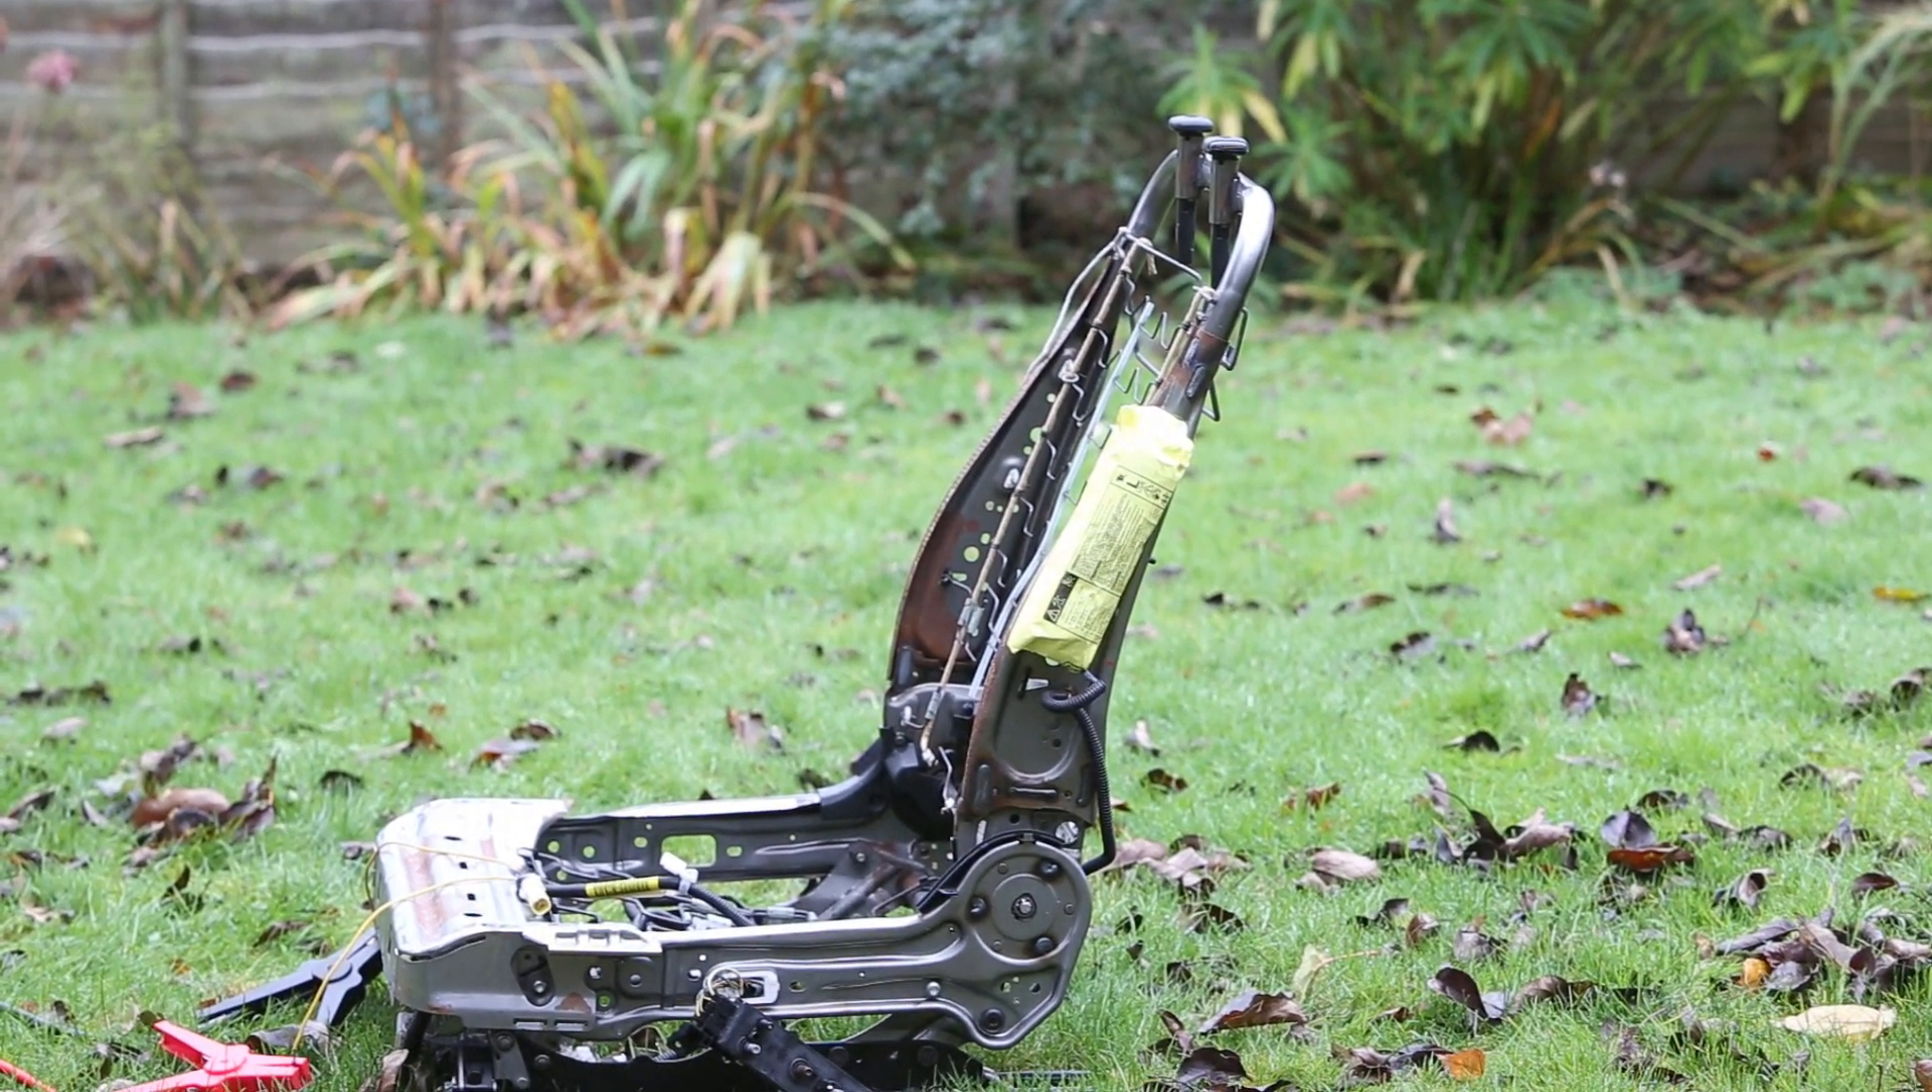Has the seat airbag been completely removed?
No.